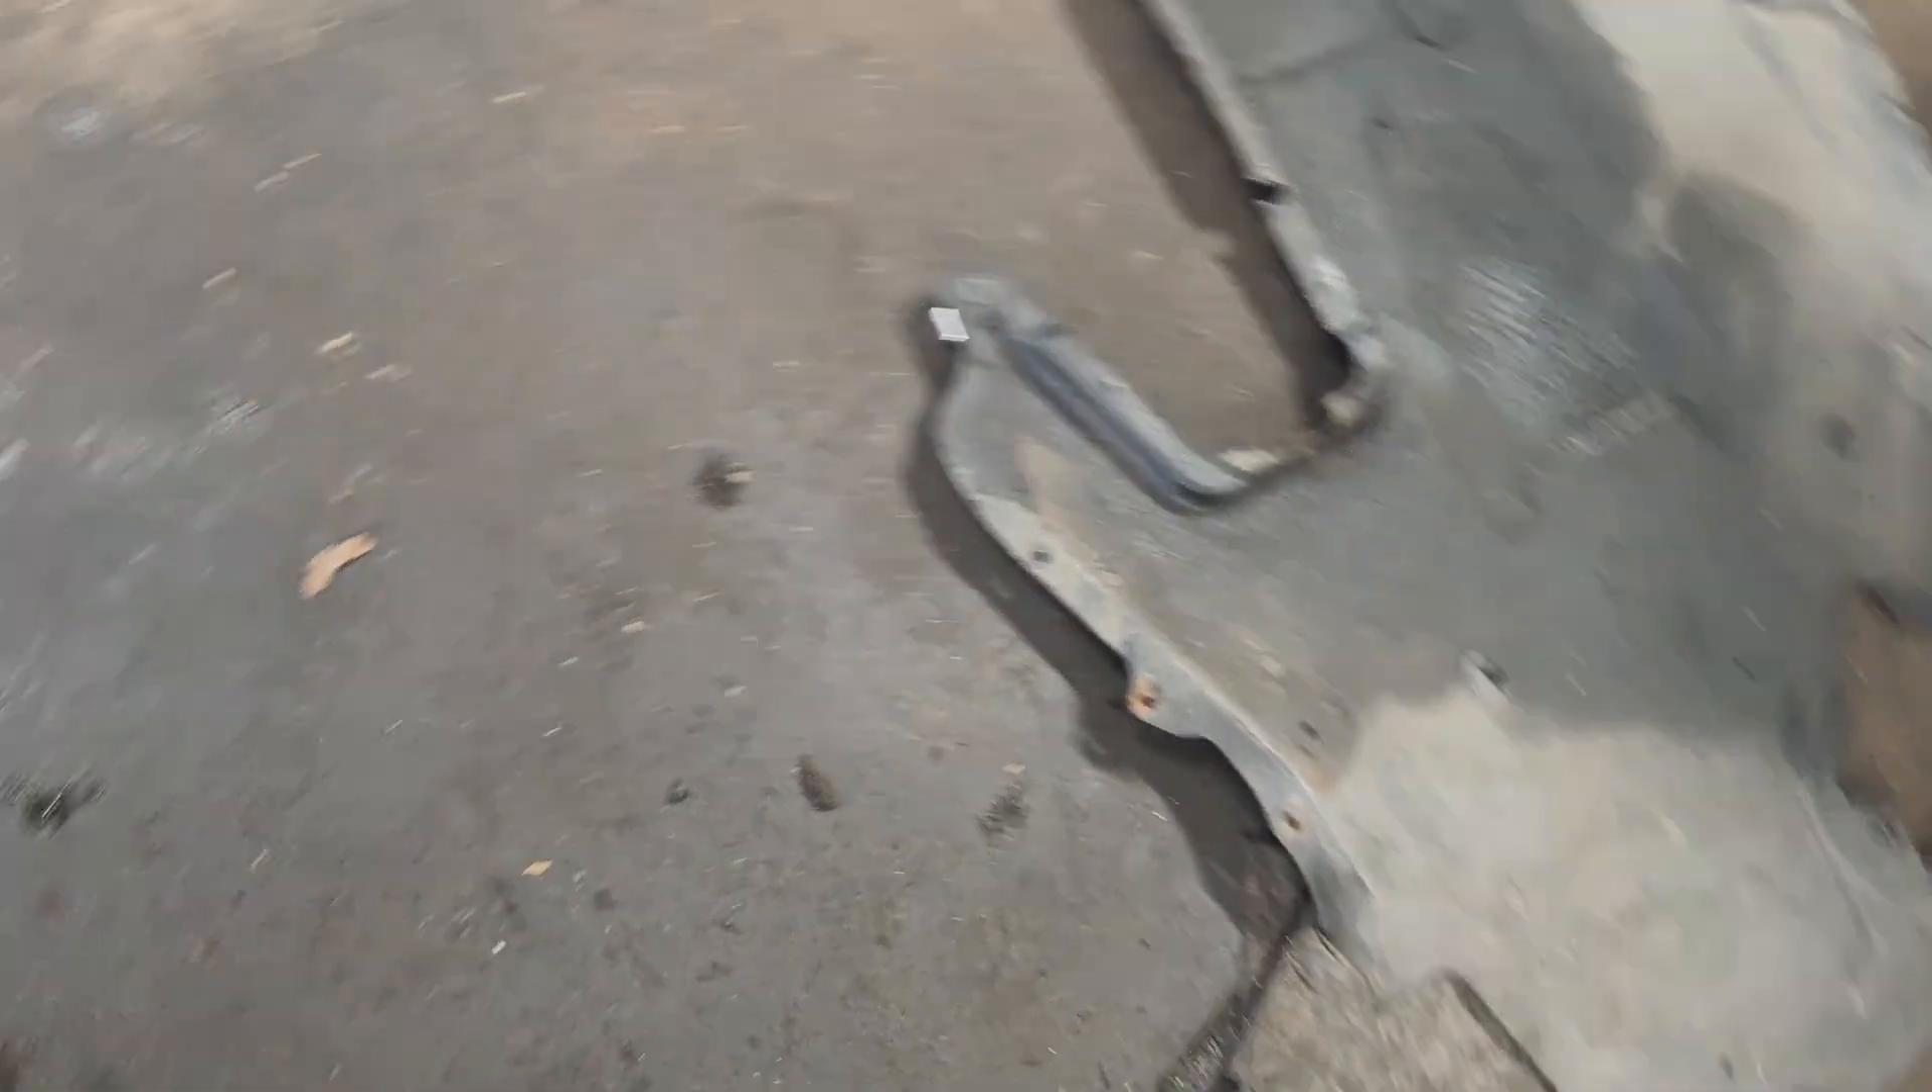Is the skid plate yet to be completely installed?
Yes.